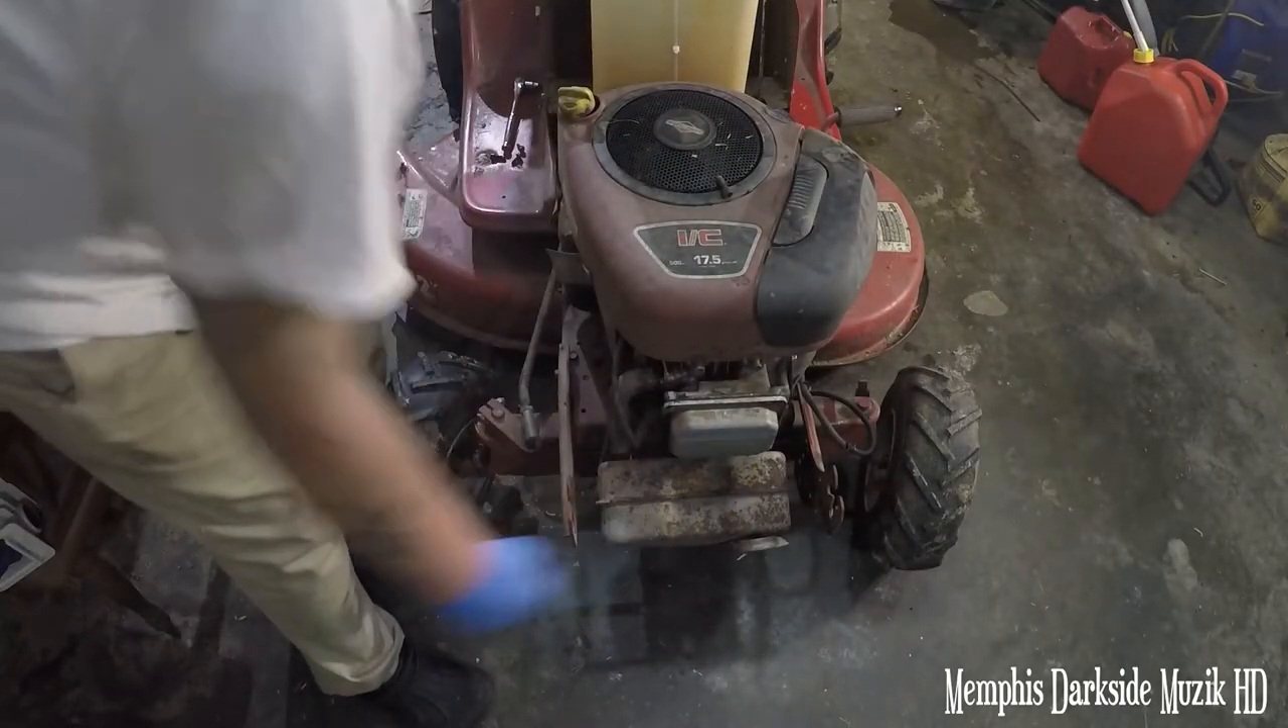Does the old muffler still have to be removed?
Yes.